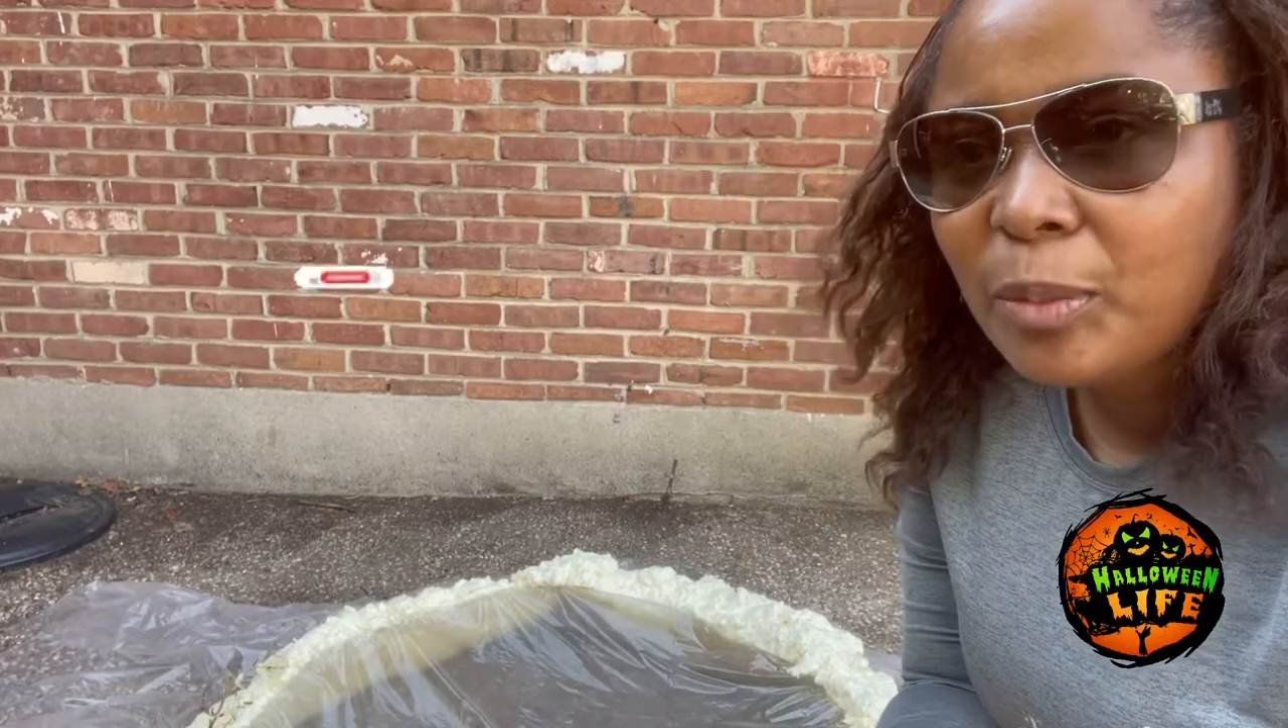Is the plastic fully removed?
No.